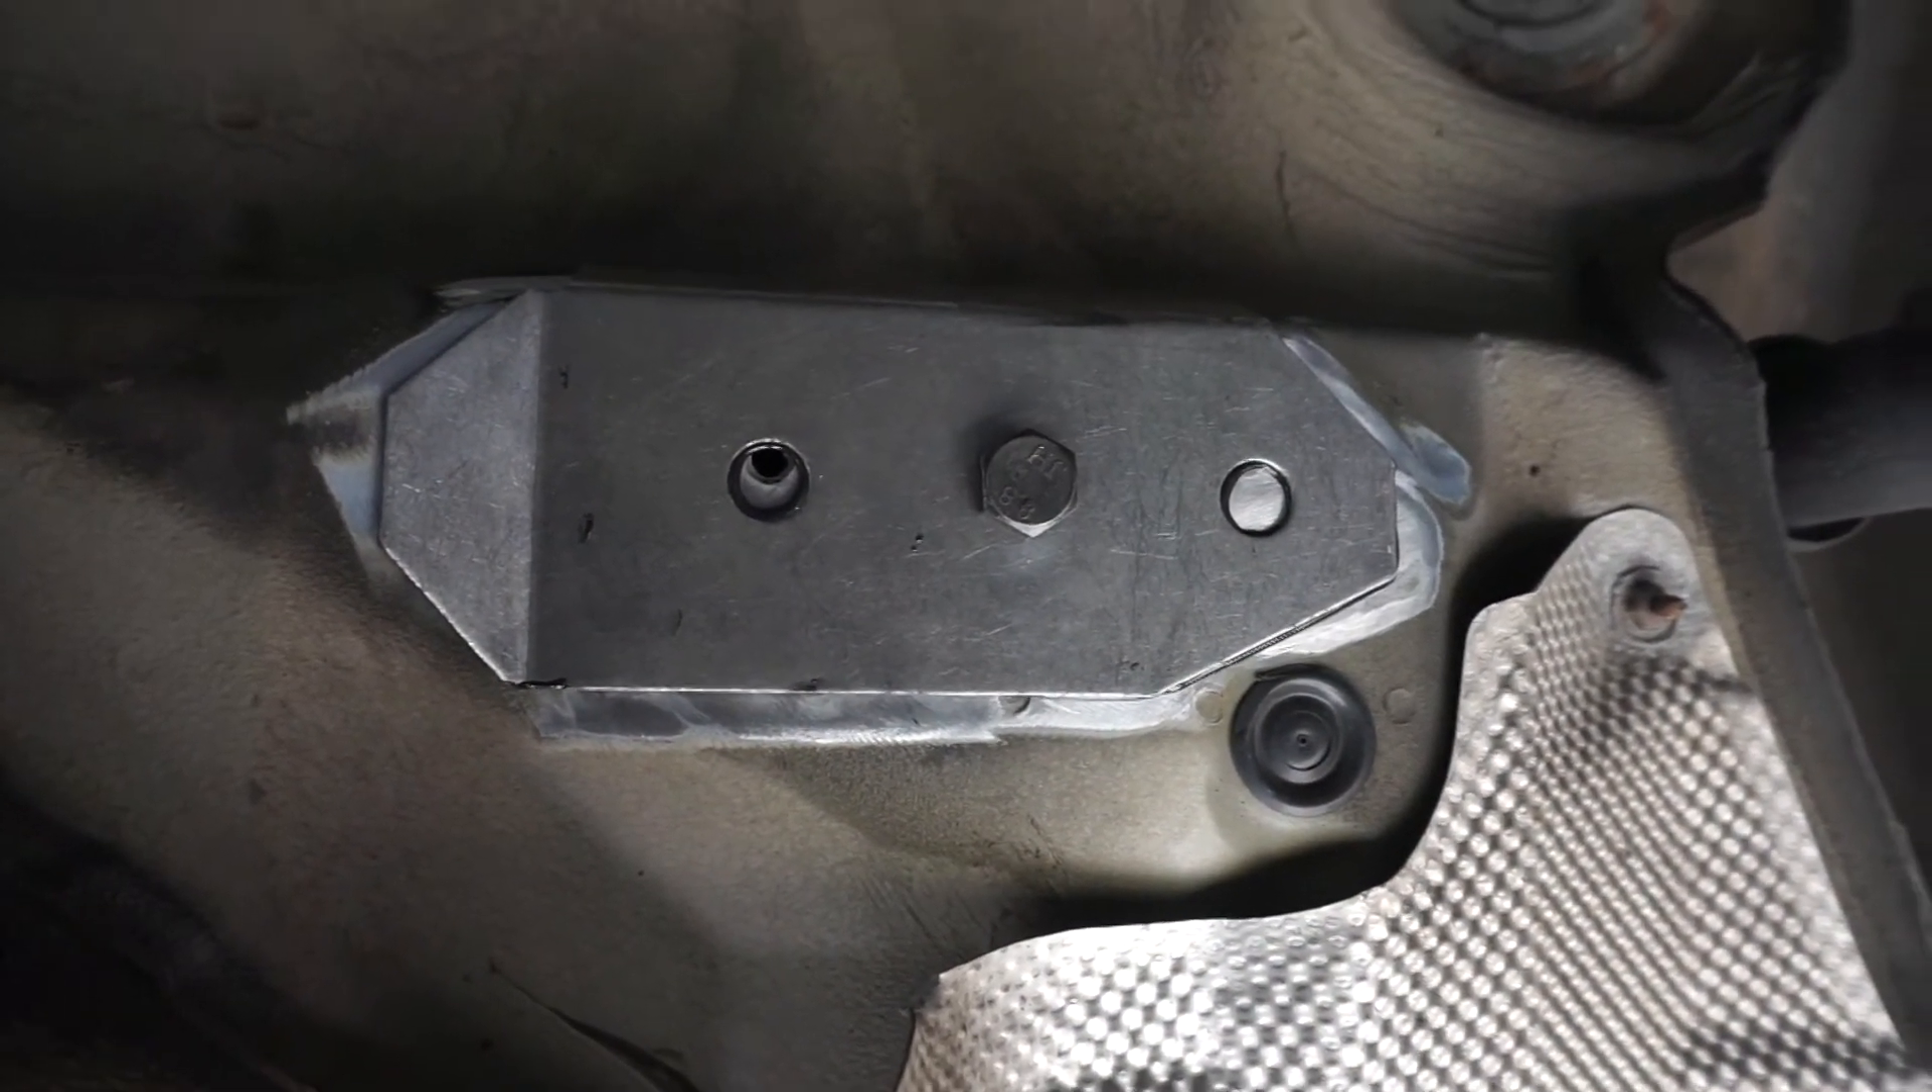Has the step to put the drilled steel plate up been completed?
Yes.